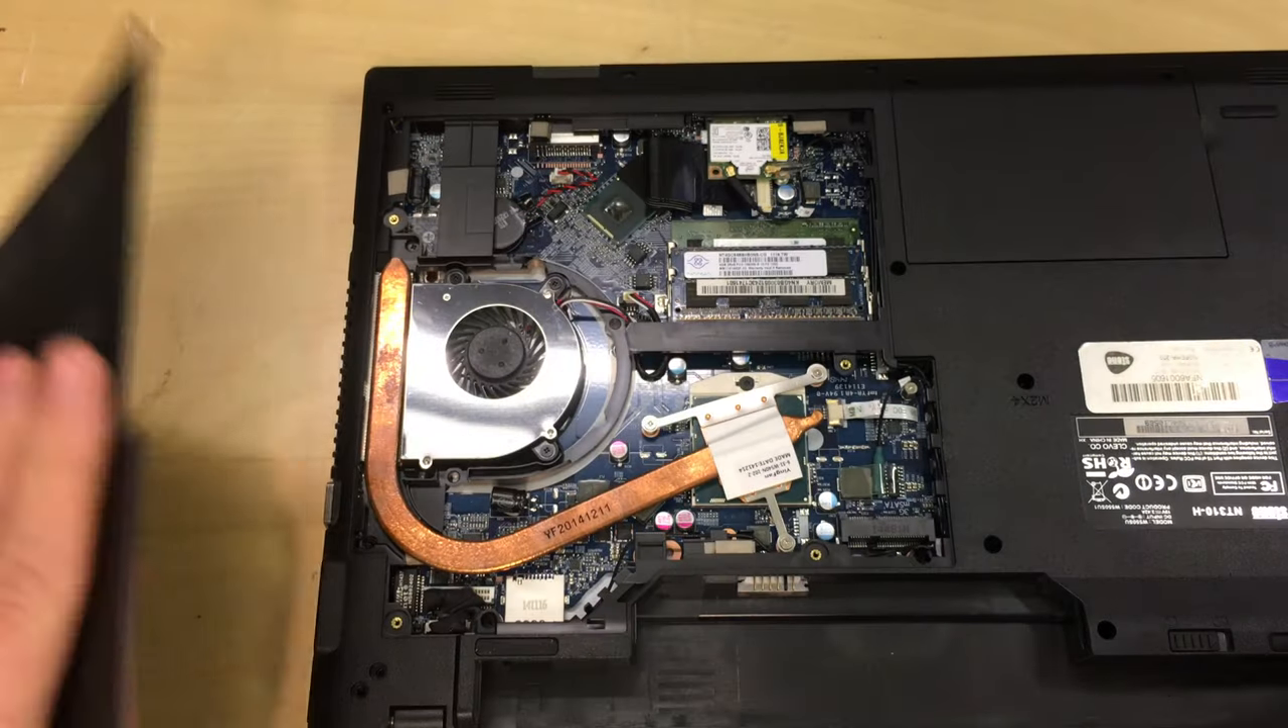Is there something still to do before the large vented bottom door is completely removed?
No.